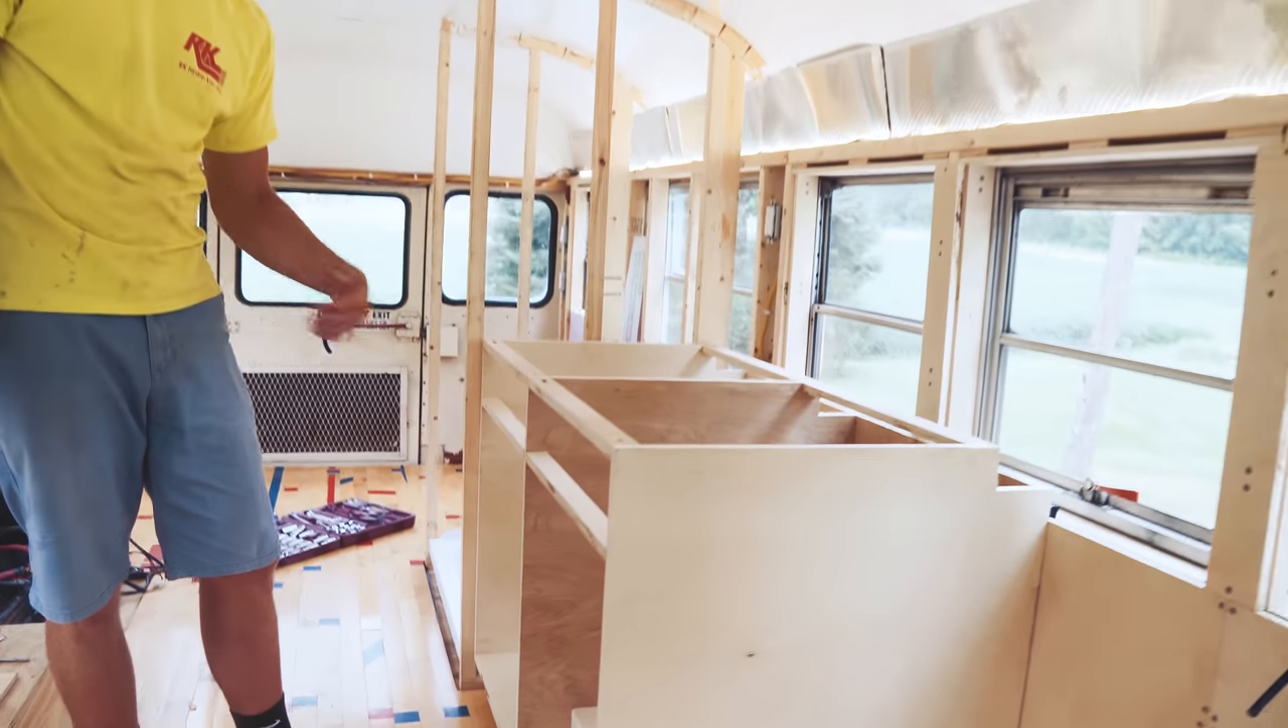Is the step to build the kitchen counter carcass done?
Yes.